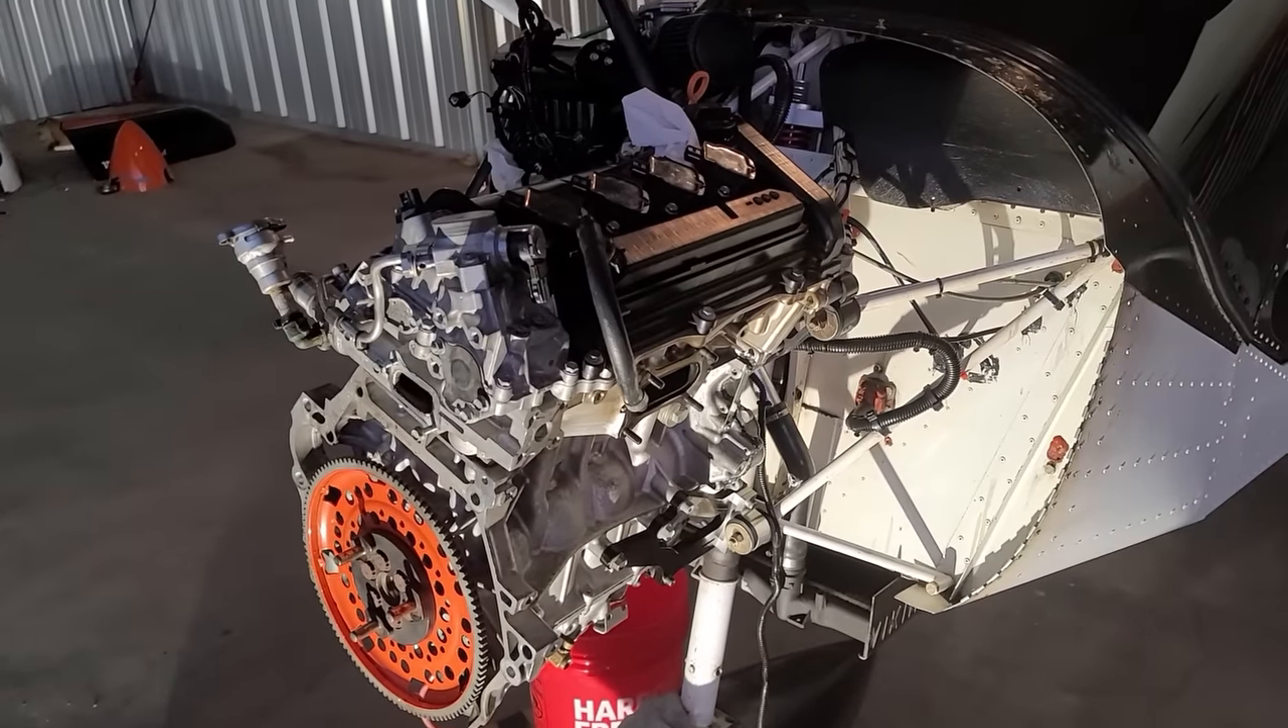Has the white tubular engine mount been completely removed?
No.